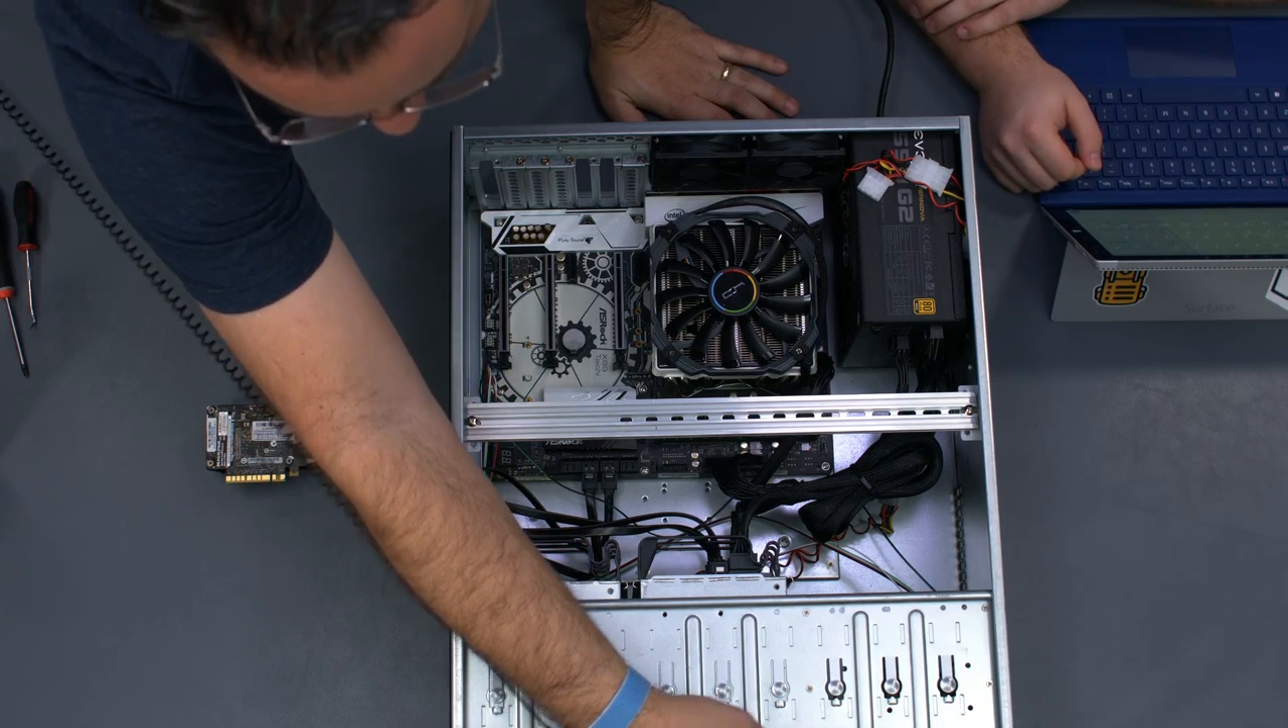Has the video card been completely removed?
Yes.